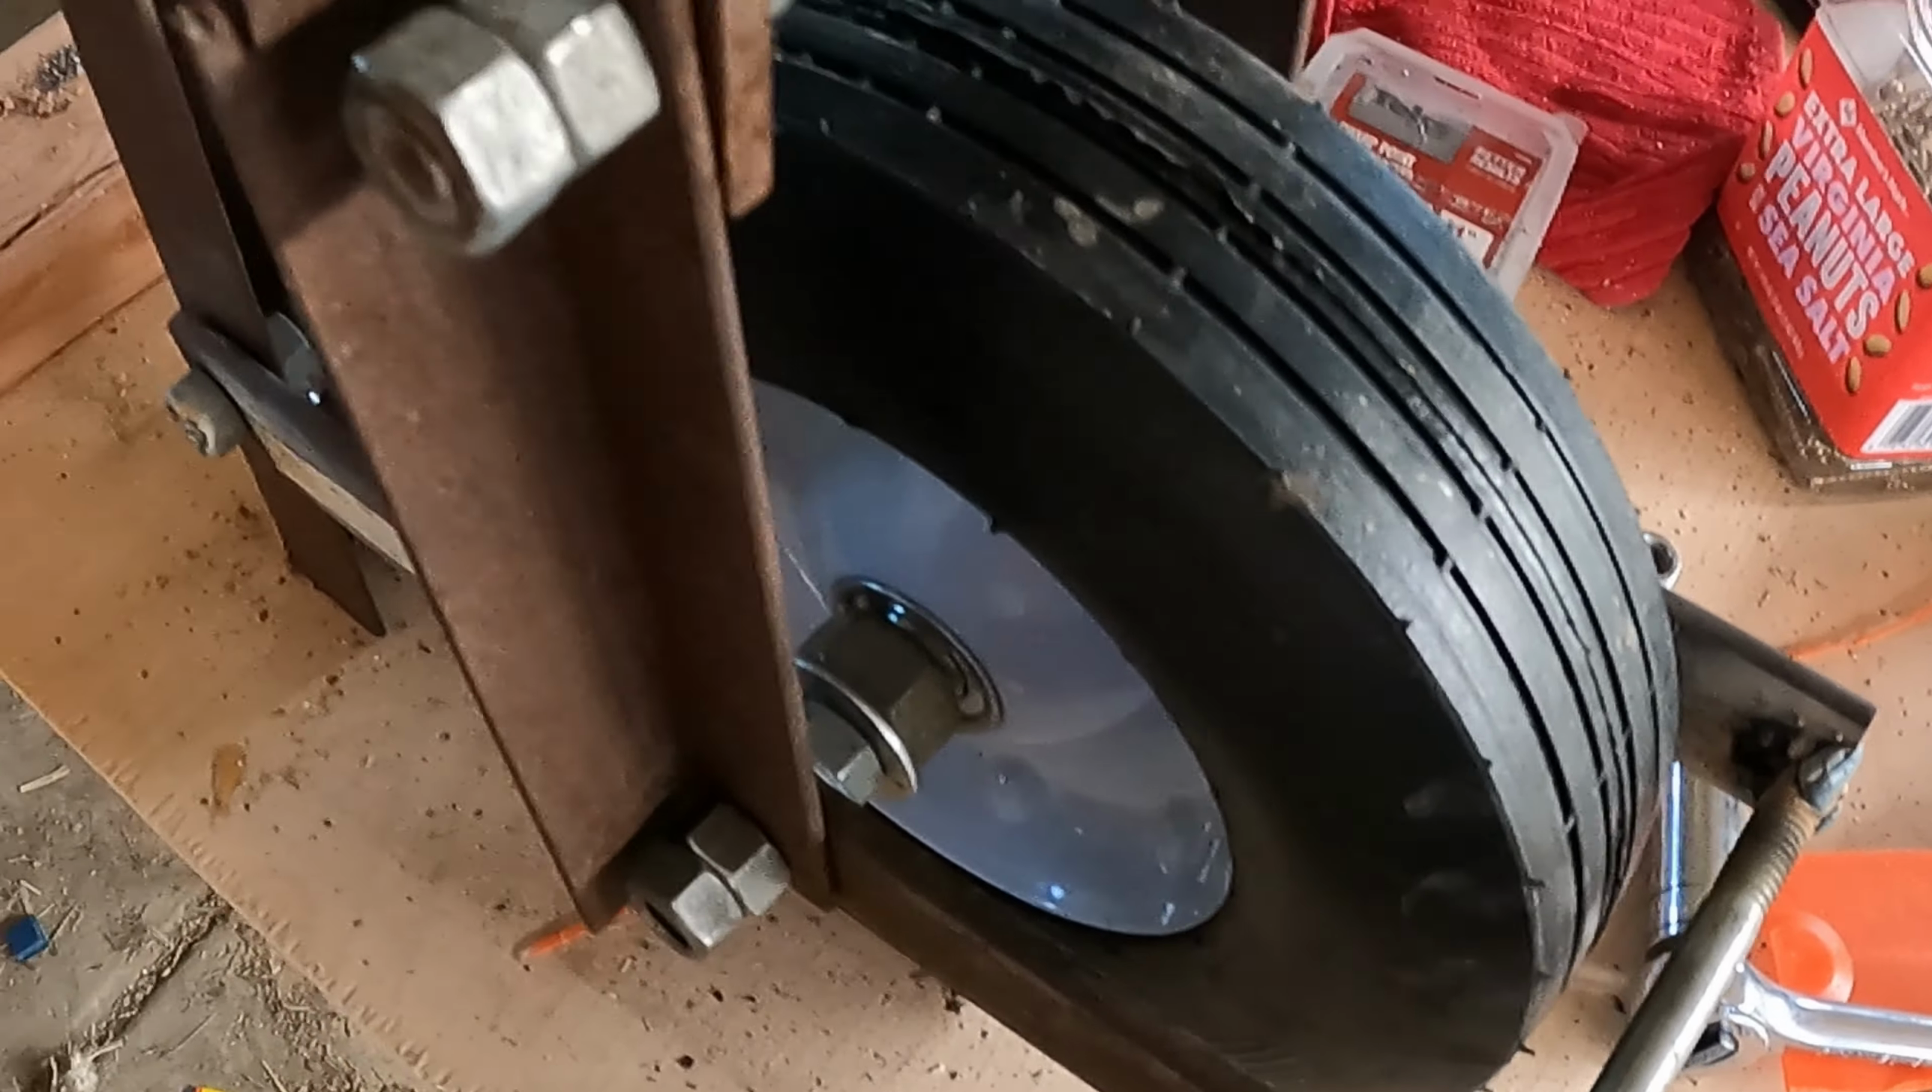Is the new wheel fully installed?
Yes.